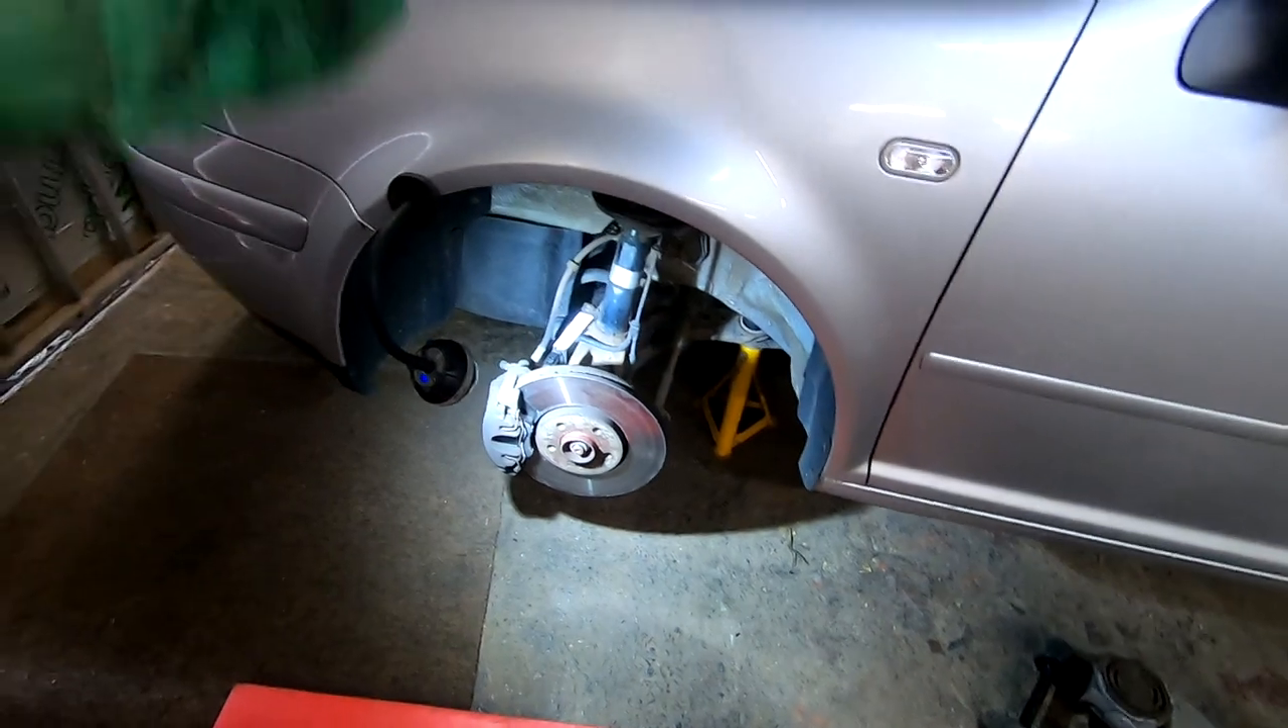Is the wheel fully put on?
No.